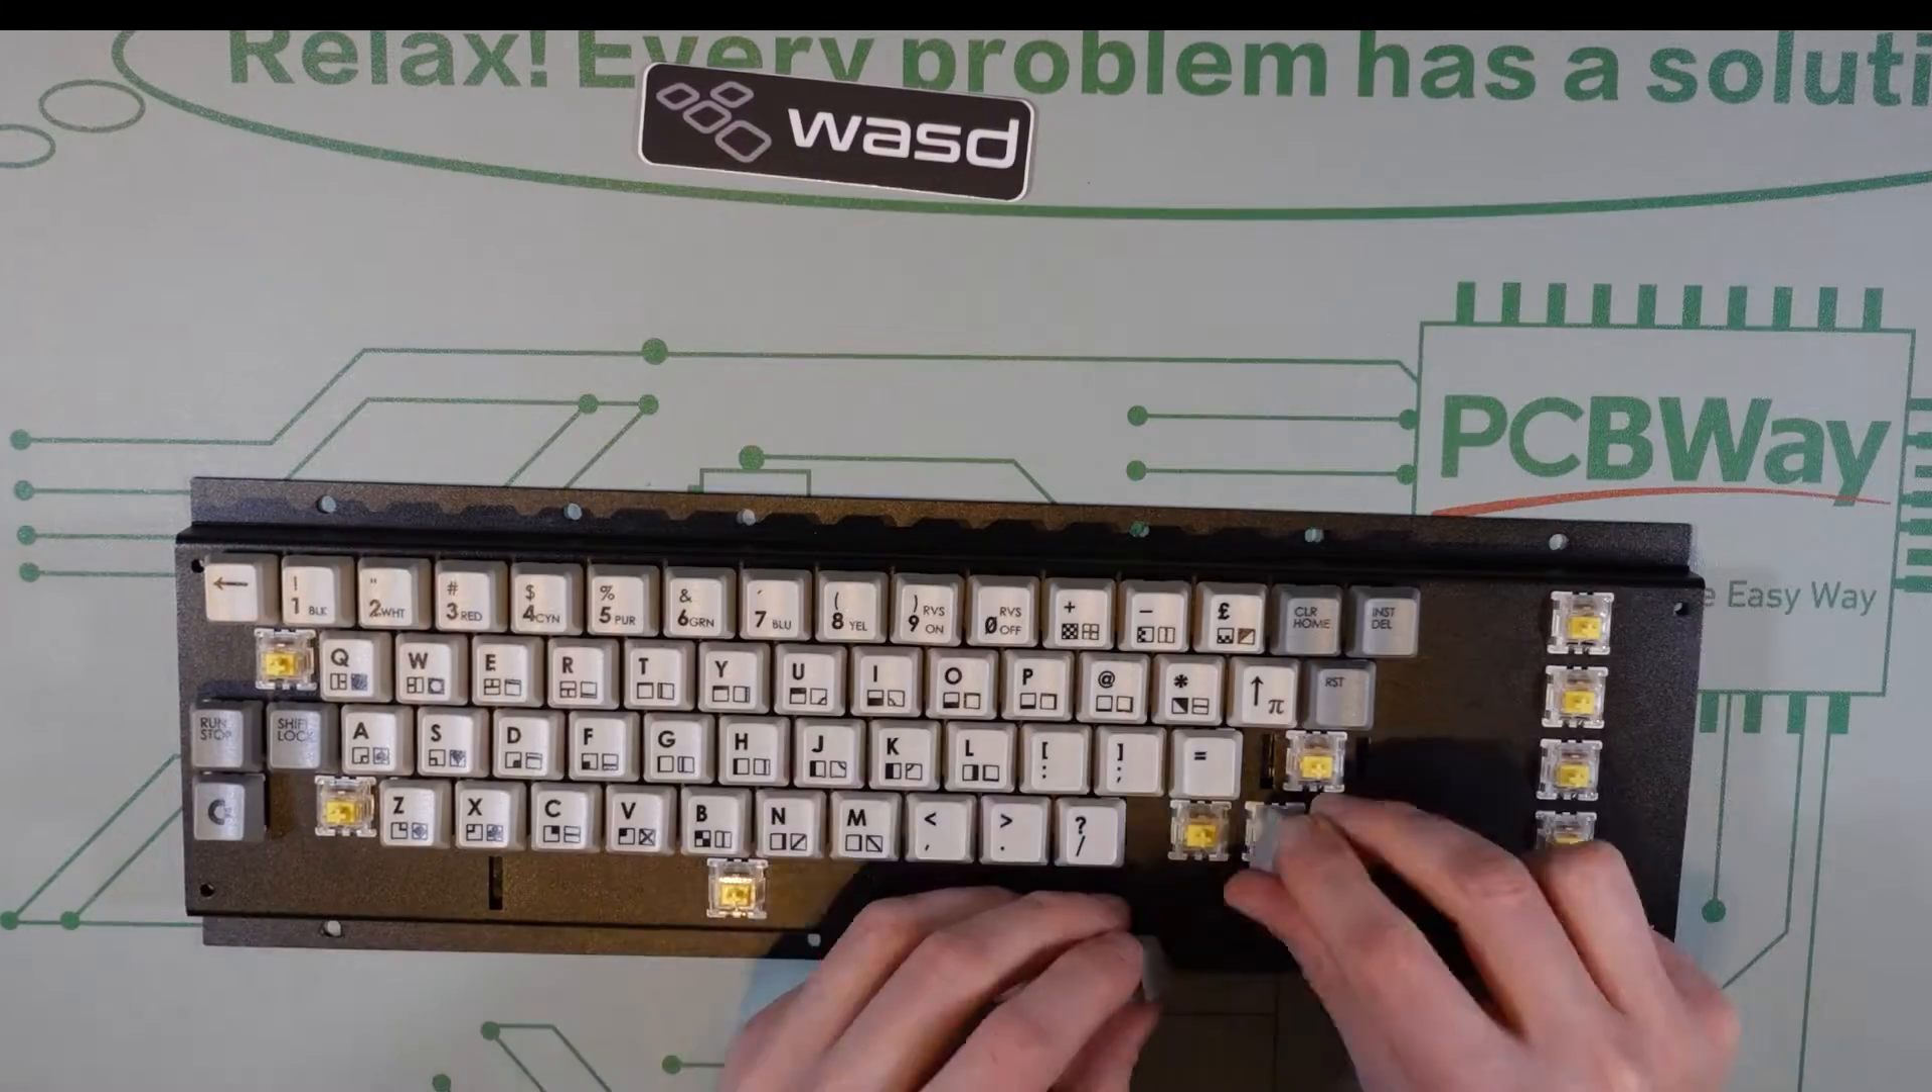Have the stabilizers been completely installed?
No.